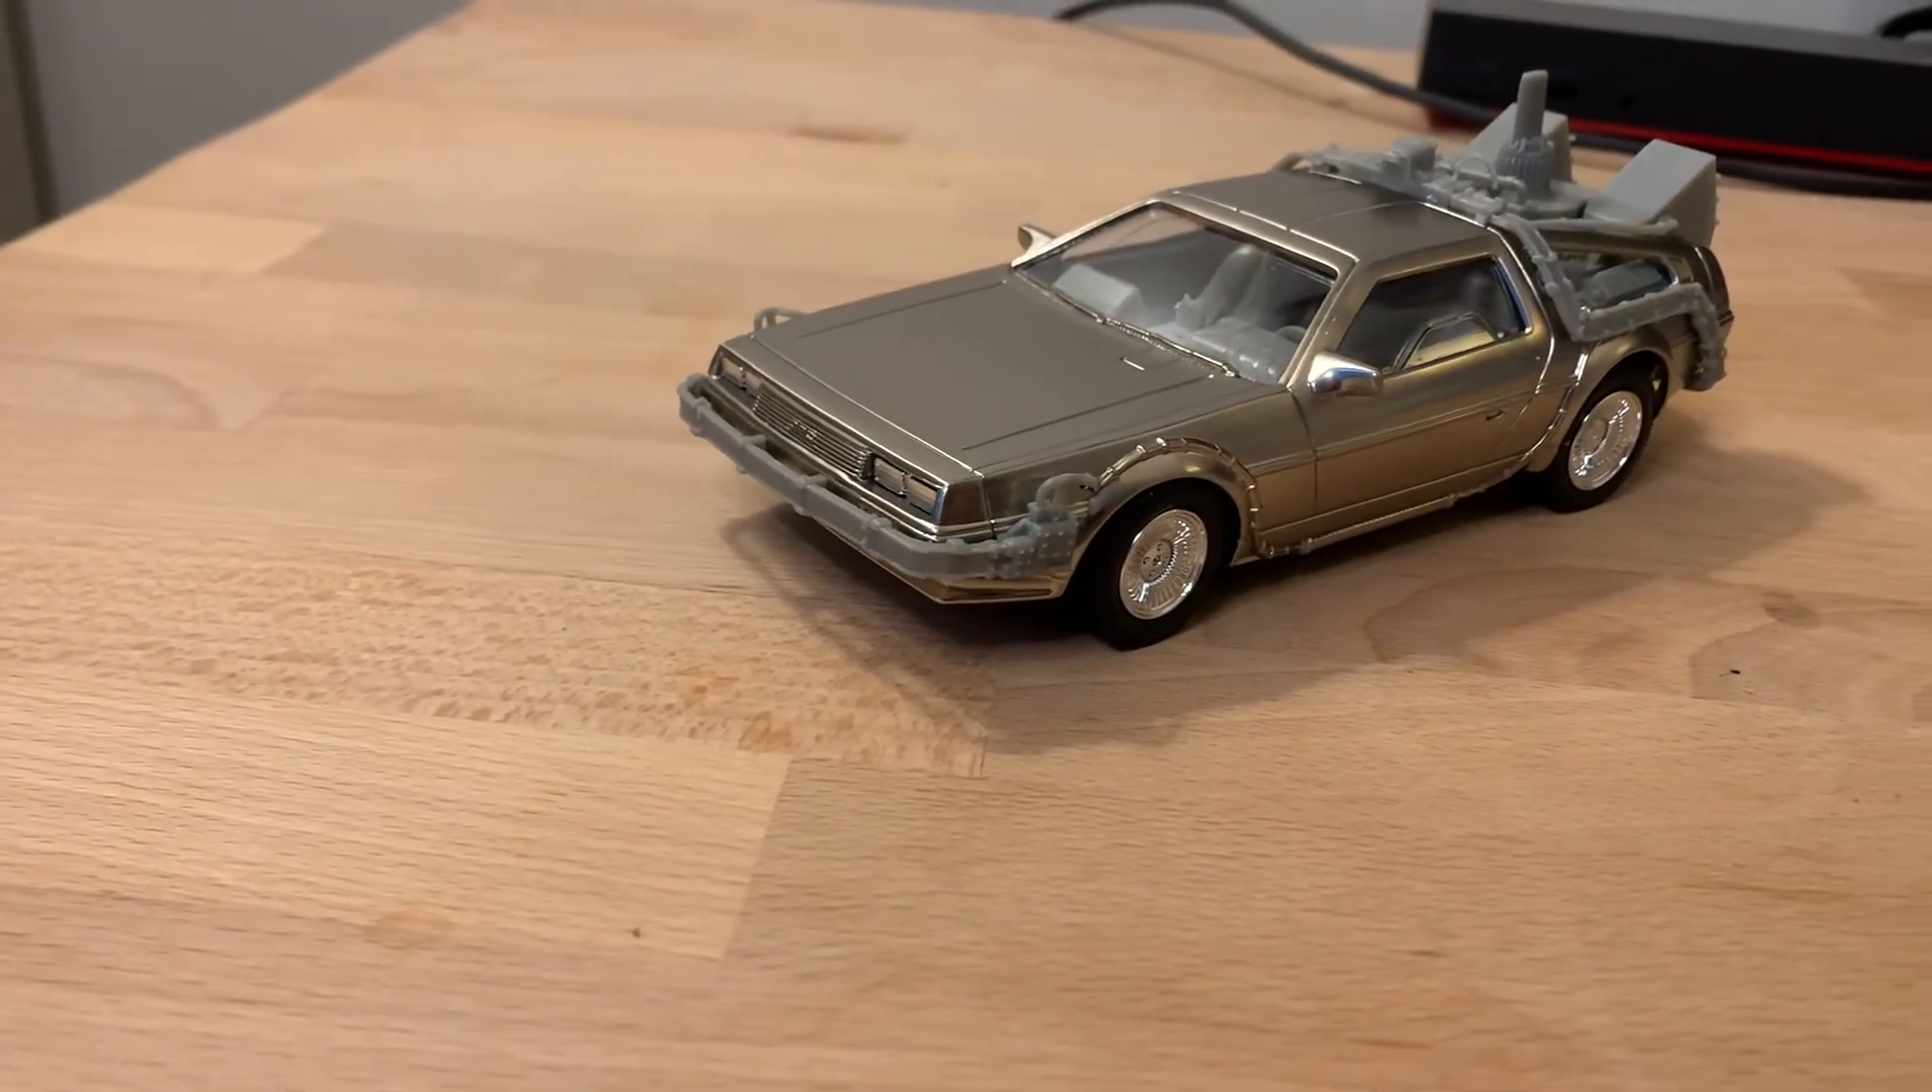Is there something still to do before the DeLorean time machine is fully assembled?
No.